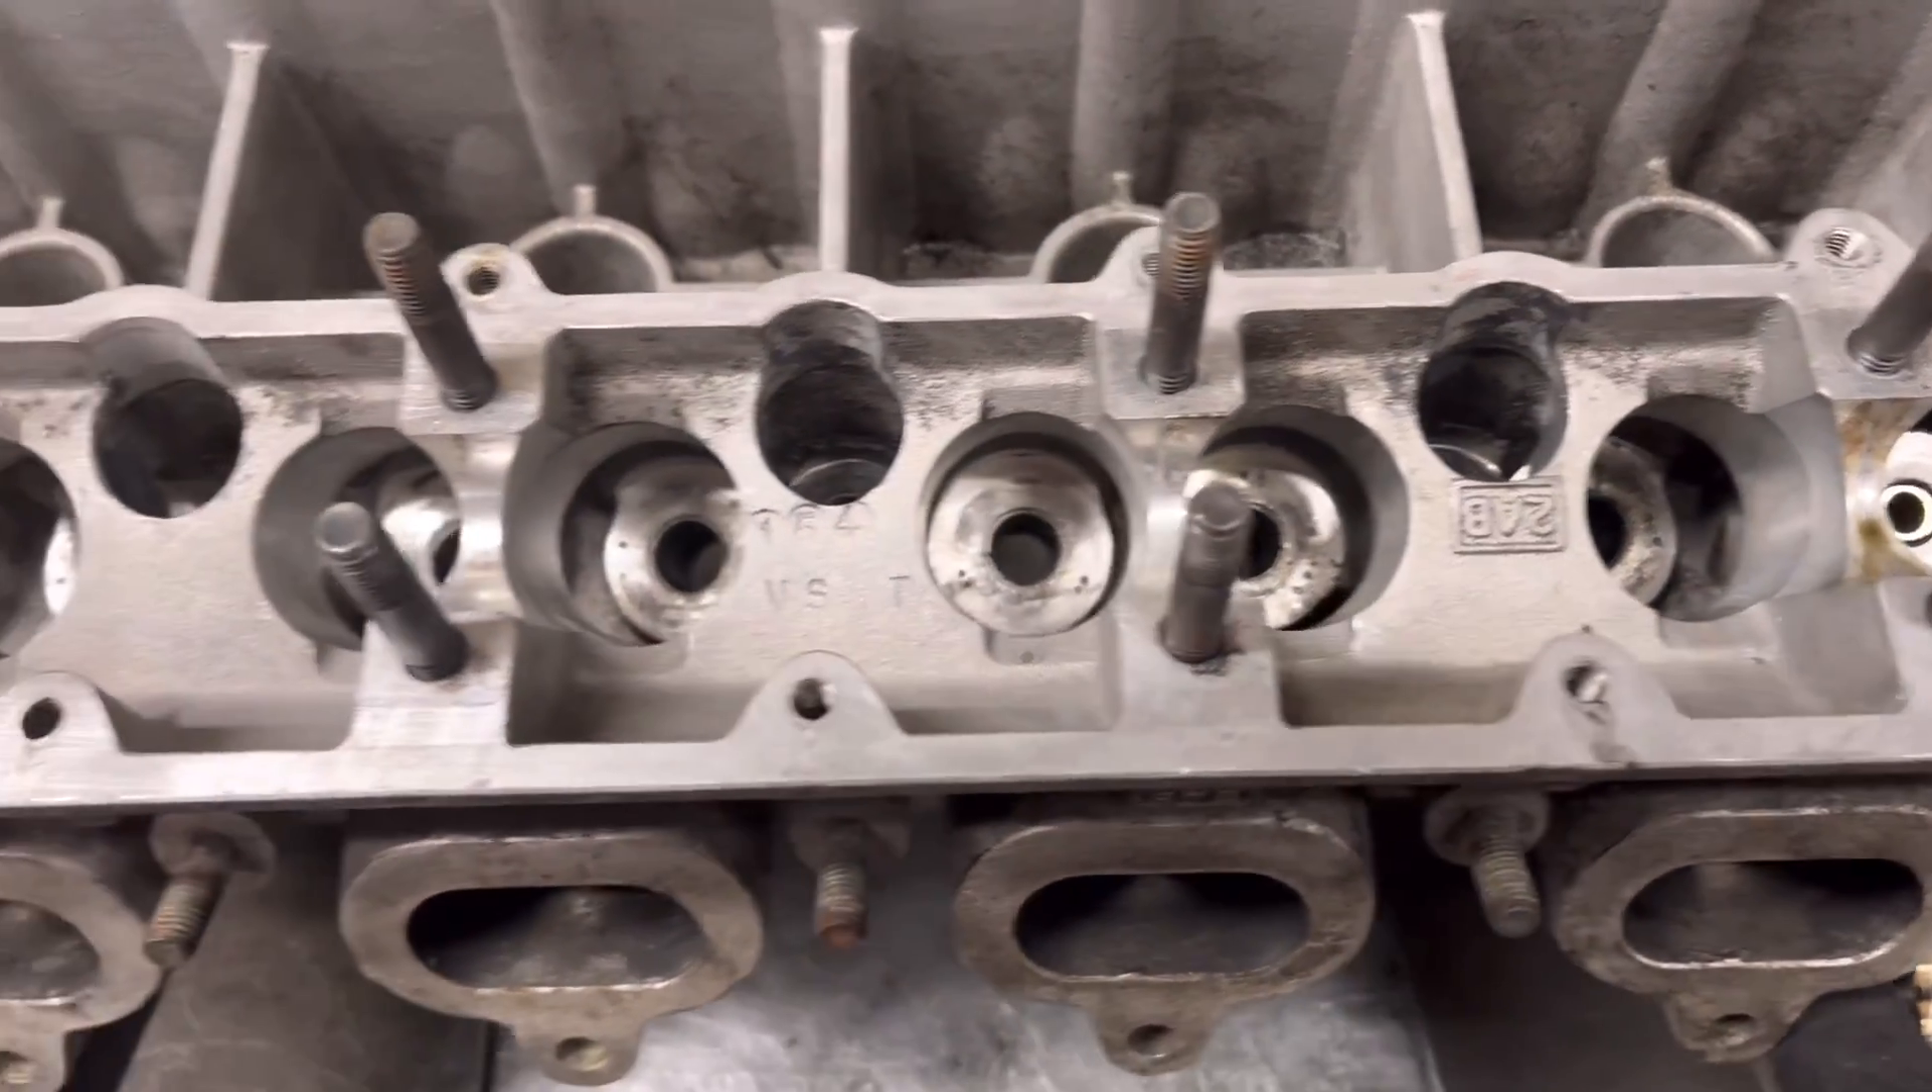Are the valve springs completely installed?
No.